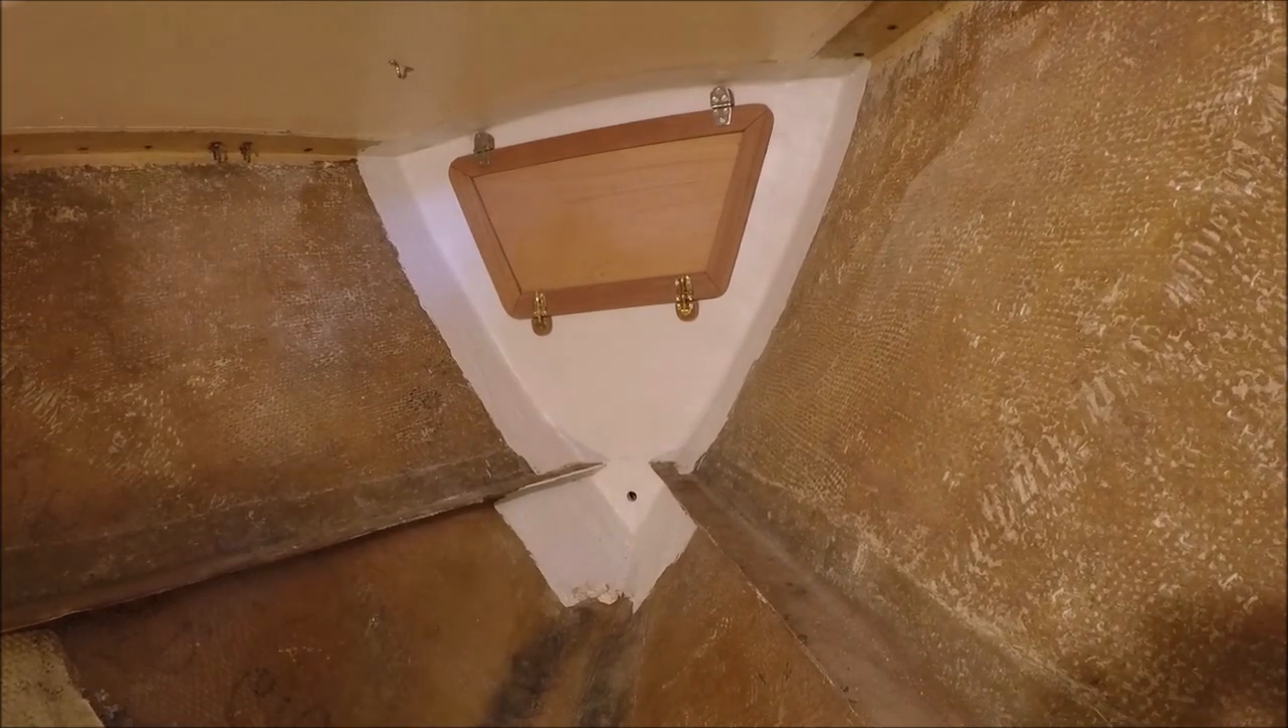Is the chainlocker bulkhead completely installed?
Yes.